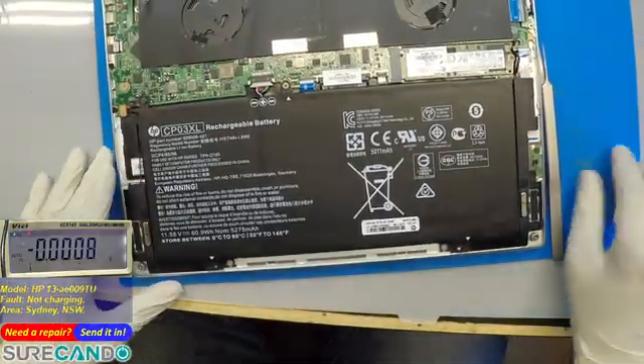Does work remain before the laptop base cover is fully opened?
No.